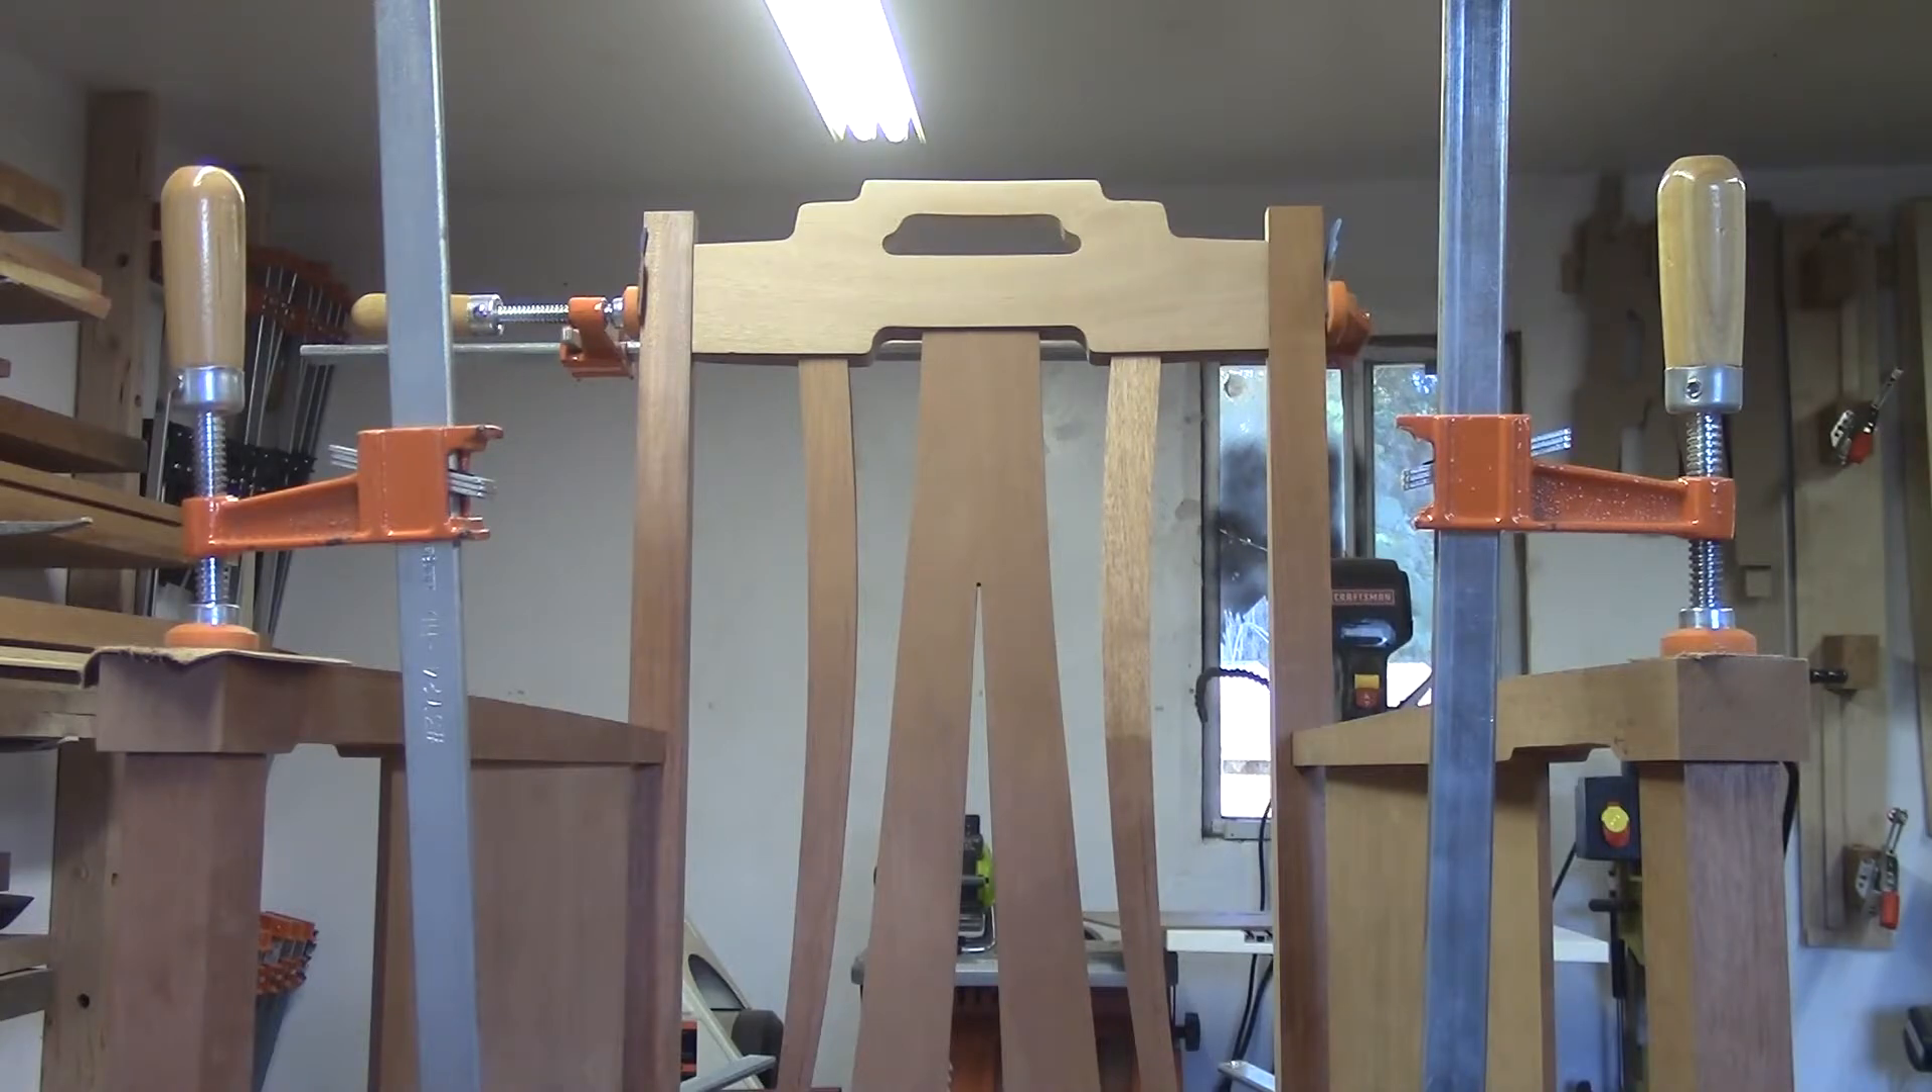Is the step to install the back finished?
Yes.